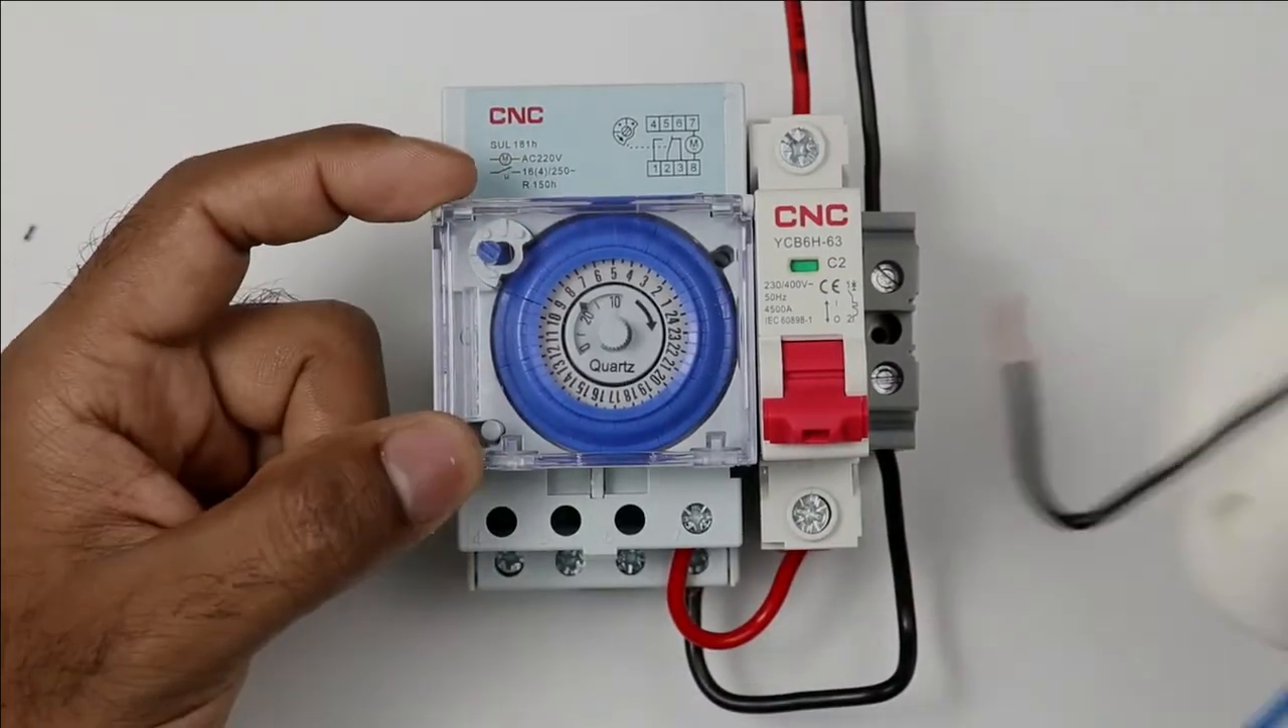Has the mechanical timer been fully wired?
No.